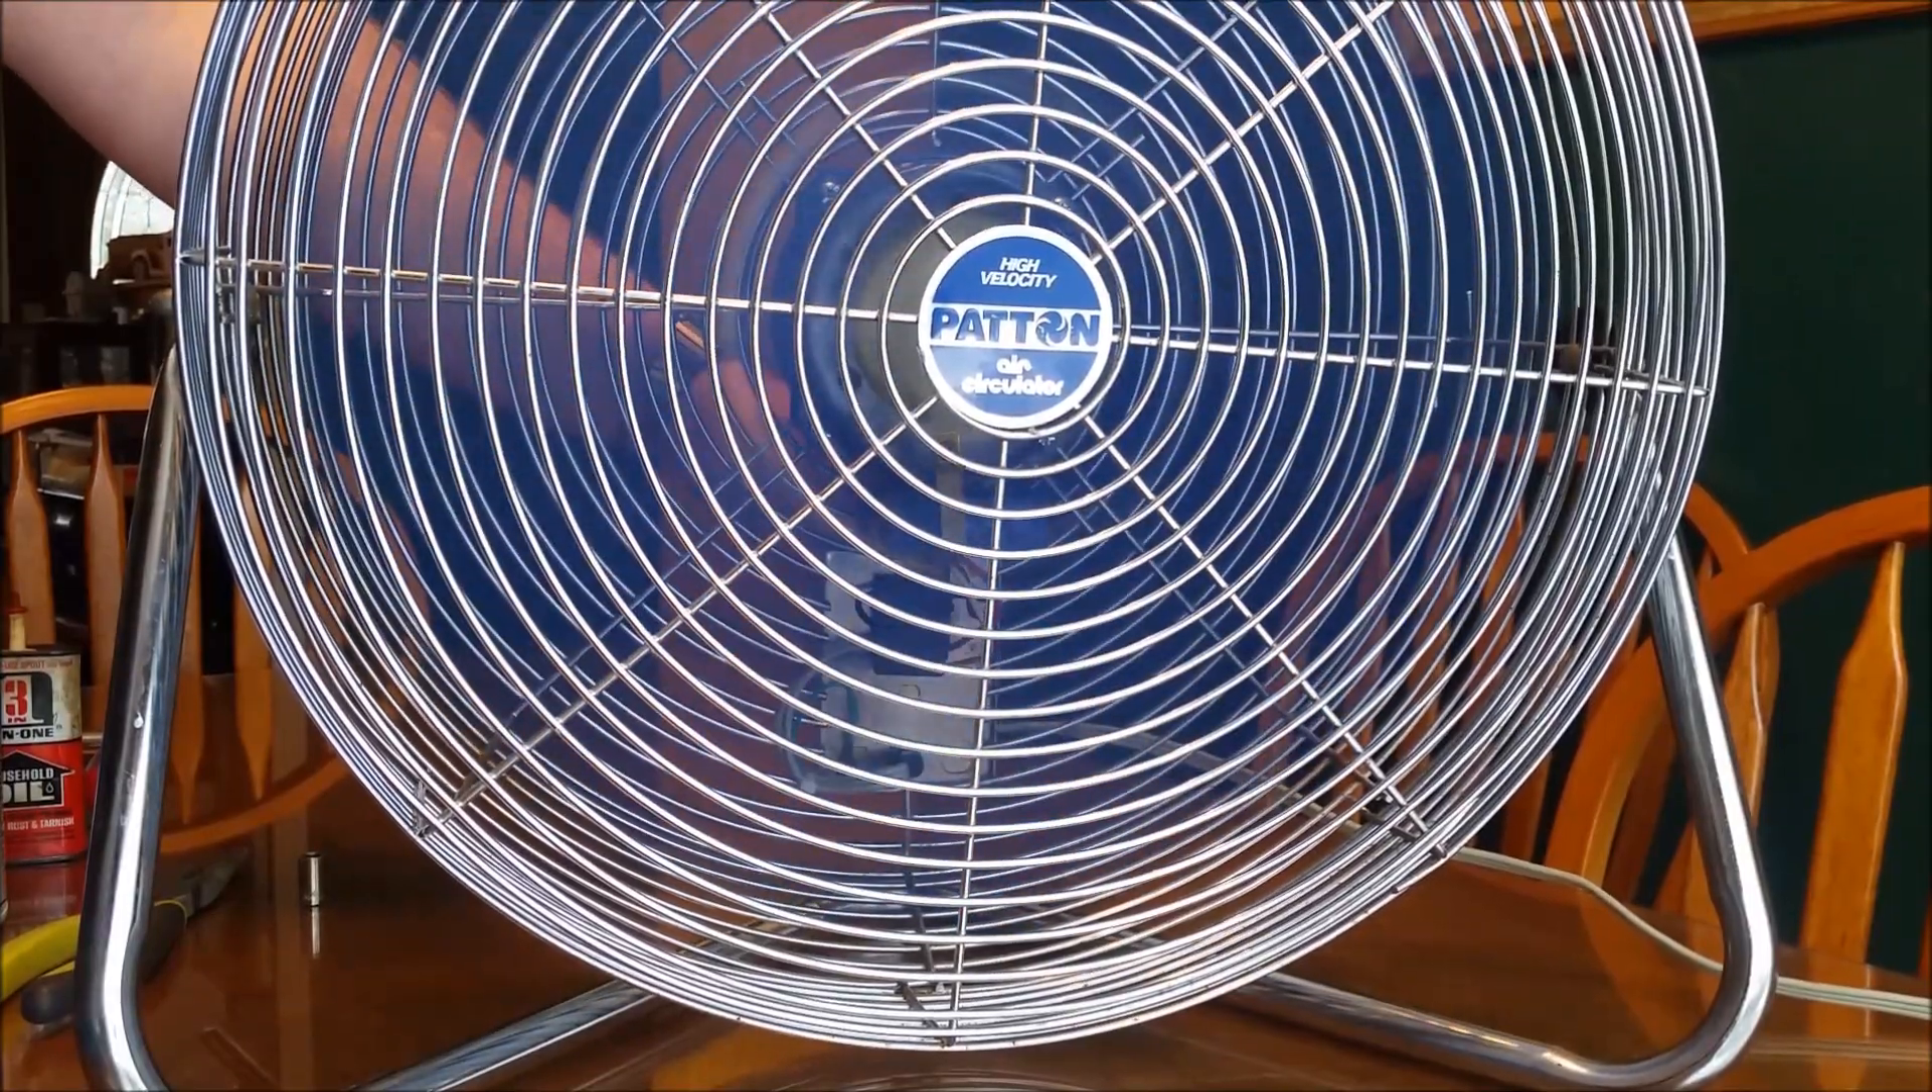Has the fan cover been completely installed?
Yes.